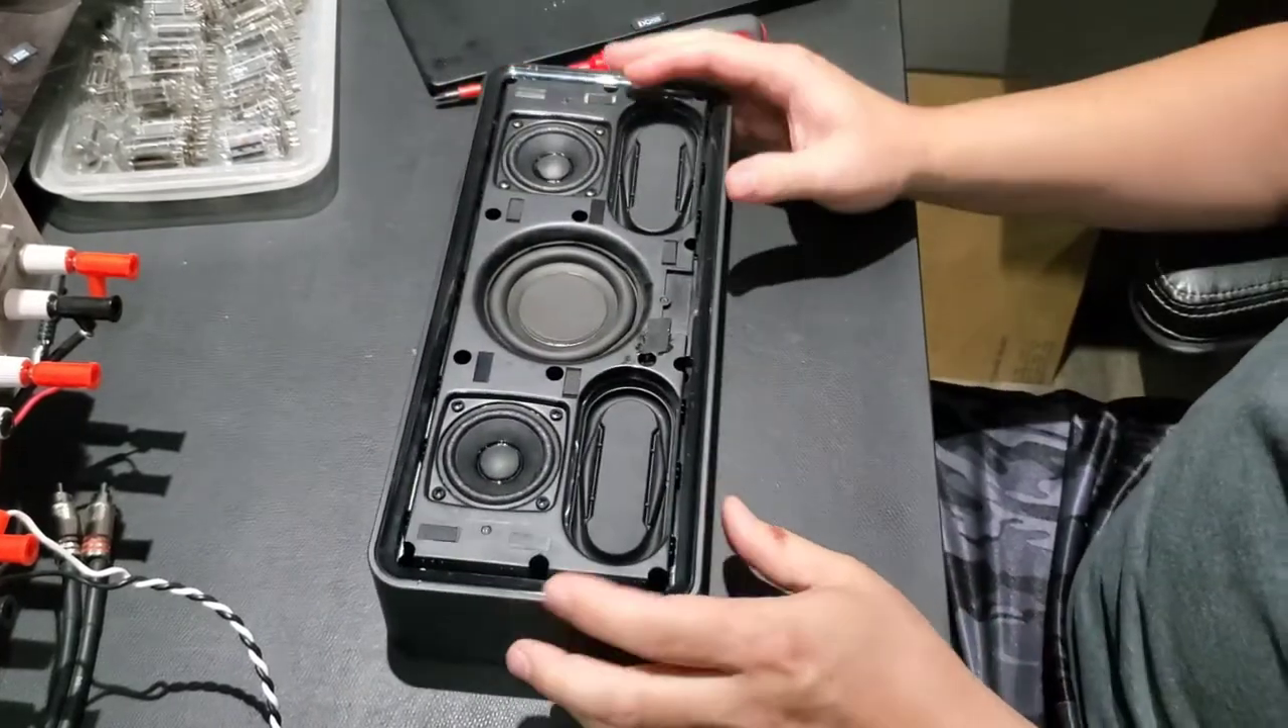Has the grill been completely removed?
Yes.